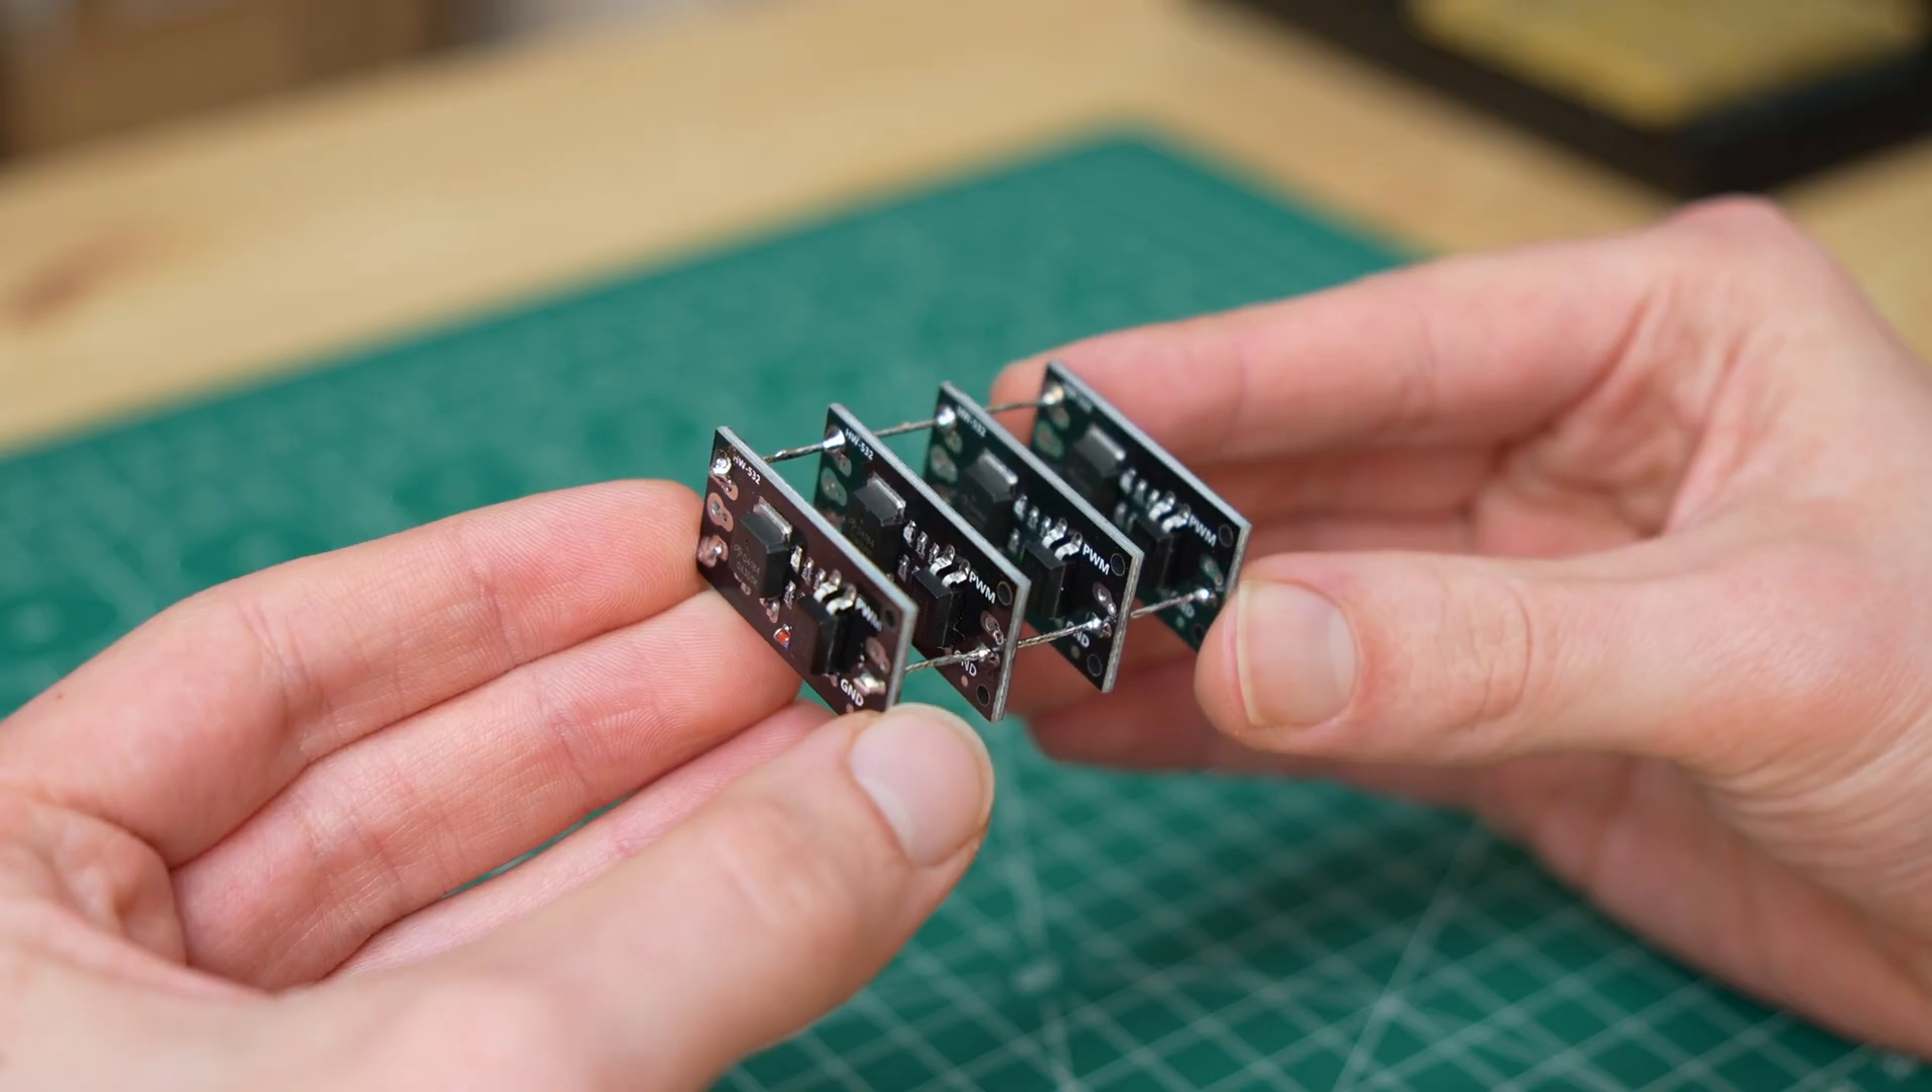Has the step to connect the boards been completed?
Yes.